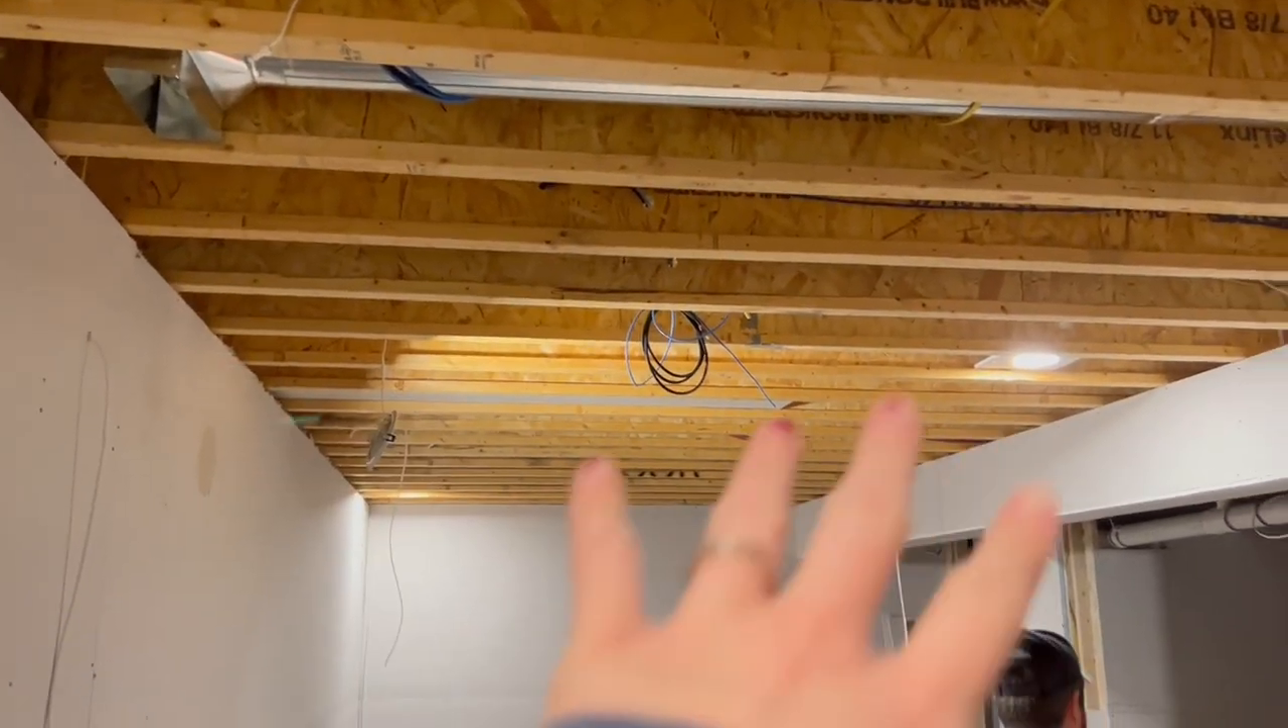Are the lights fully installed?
No.